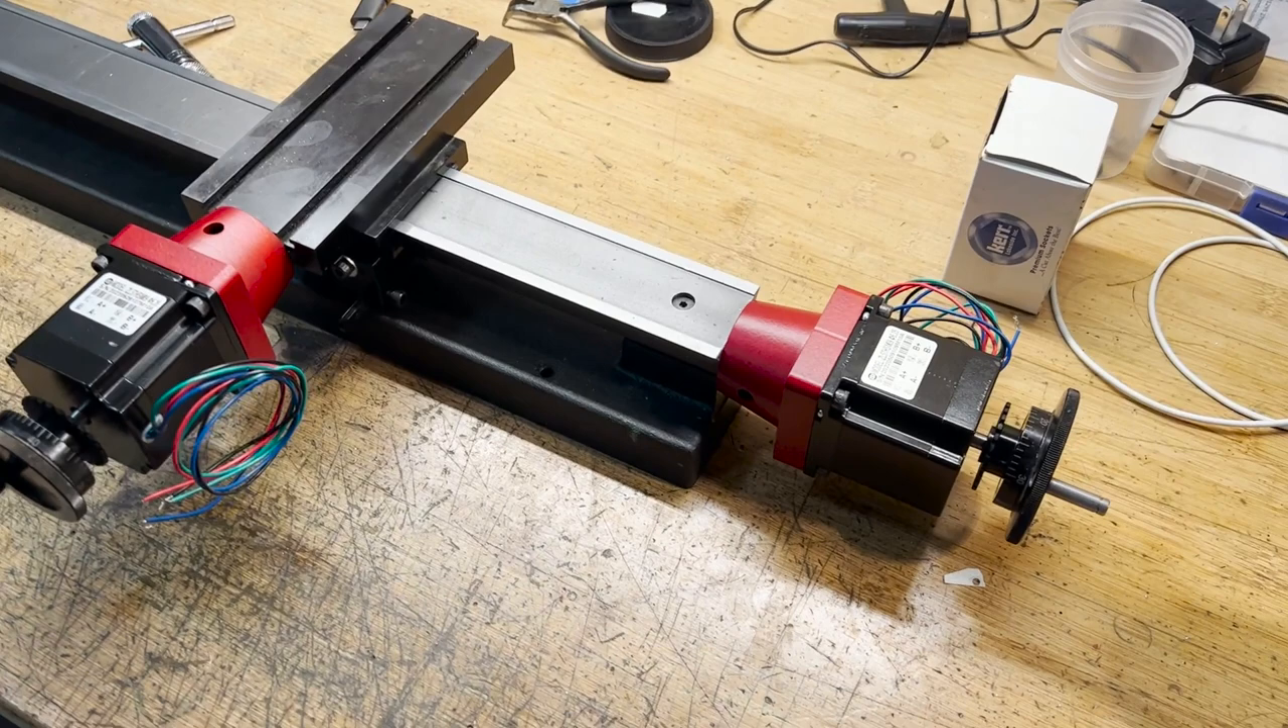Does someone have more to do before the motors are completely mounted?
No.